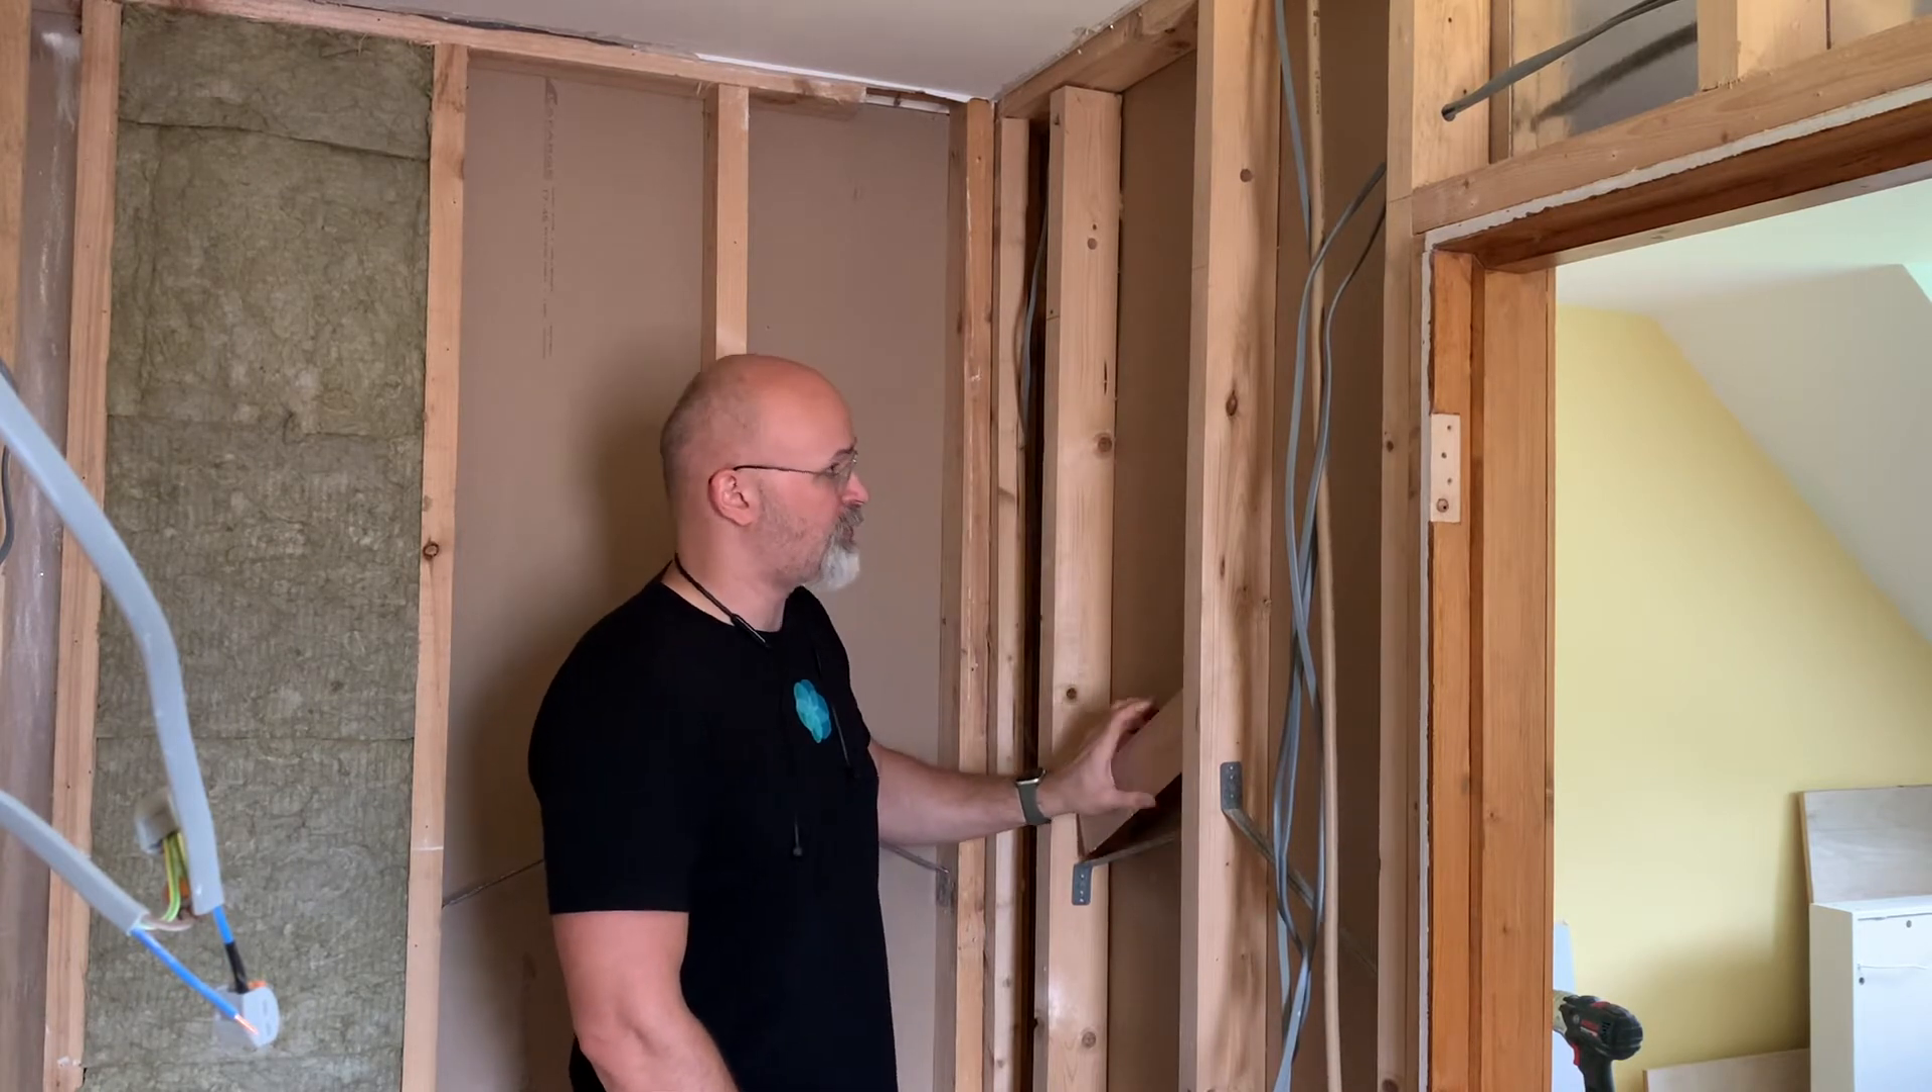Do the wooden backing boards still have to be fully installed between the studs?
Yes.